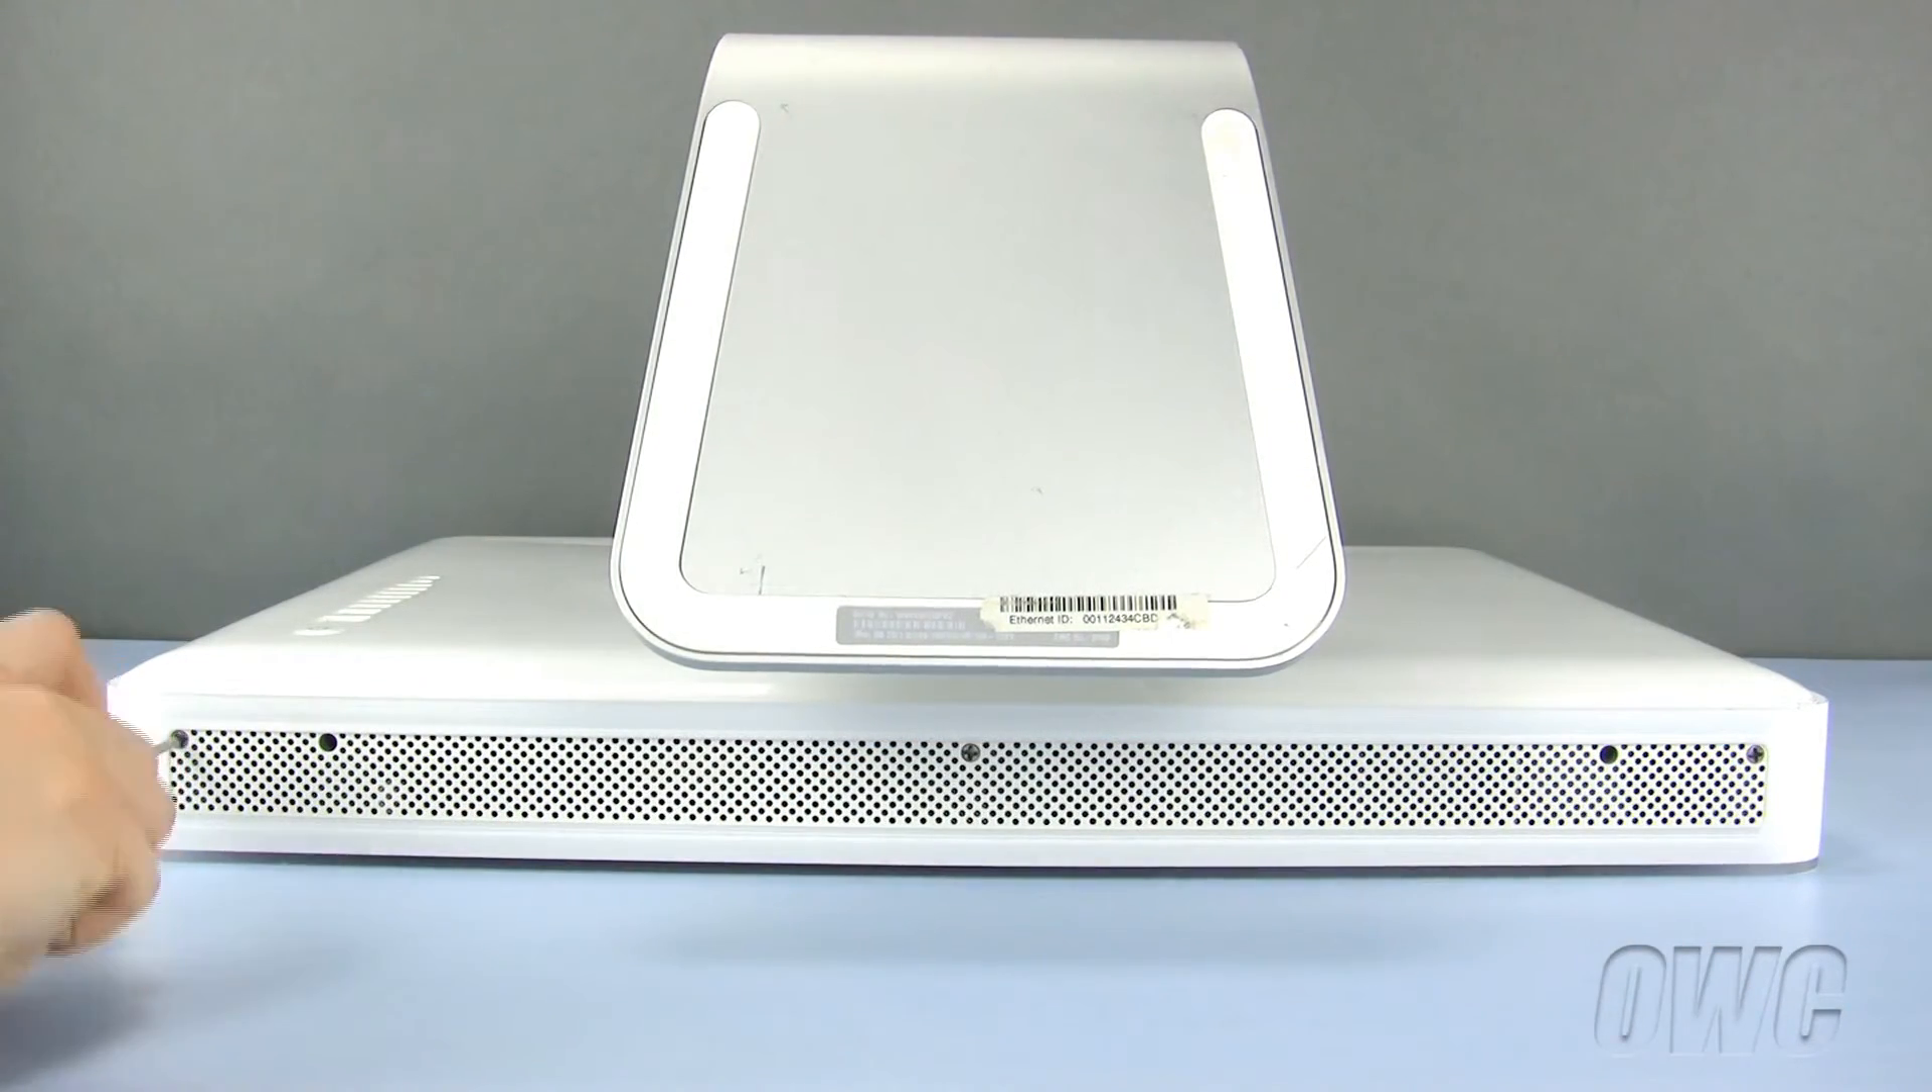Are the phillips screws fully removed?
No.